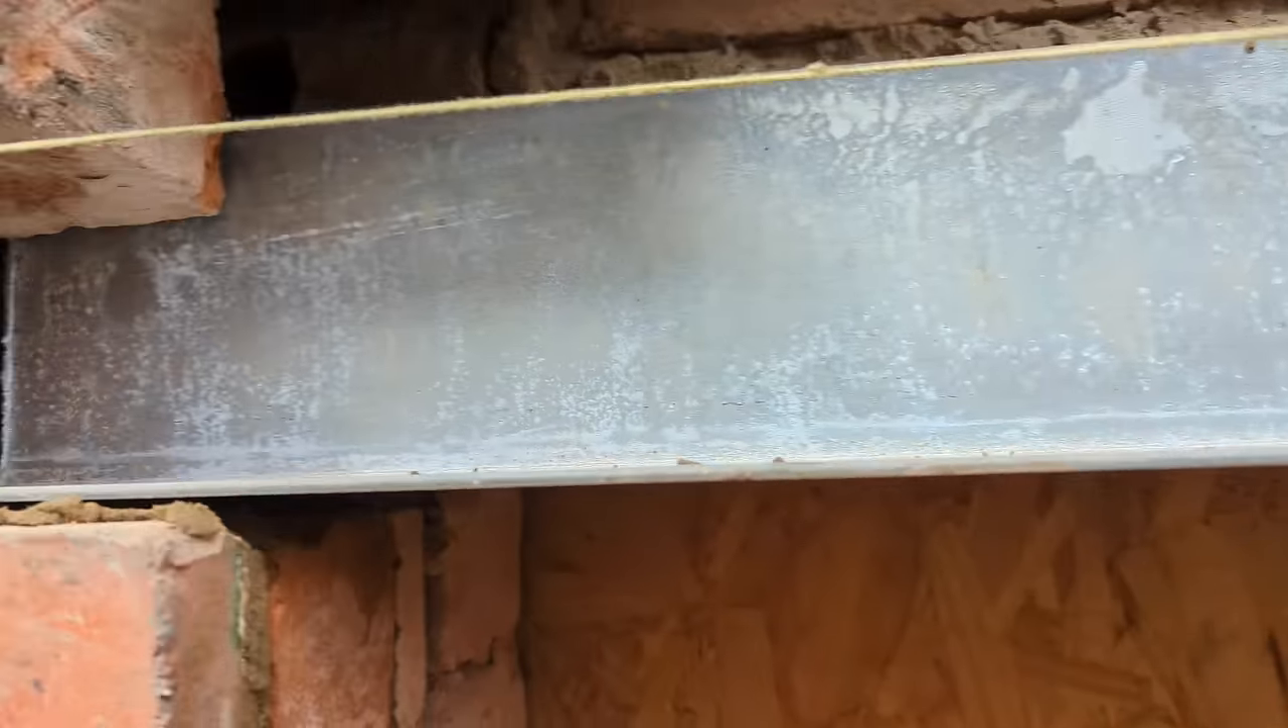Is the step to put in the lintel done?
Yes.